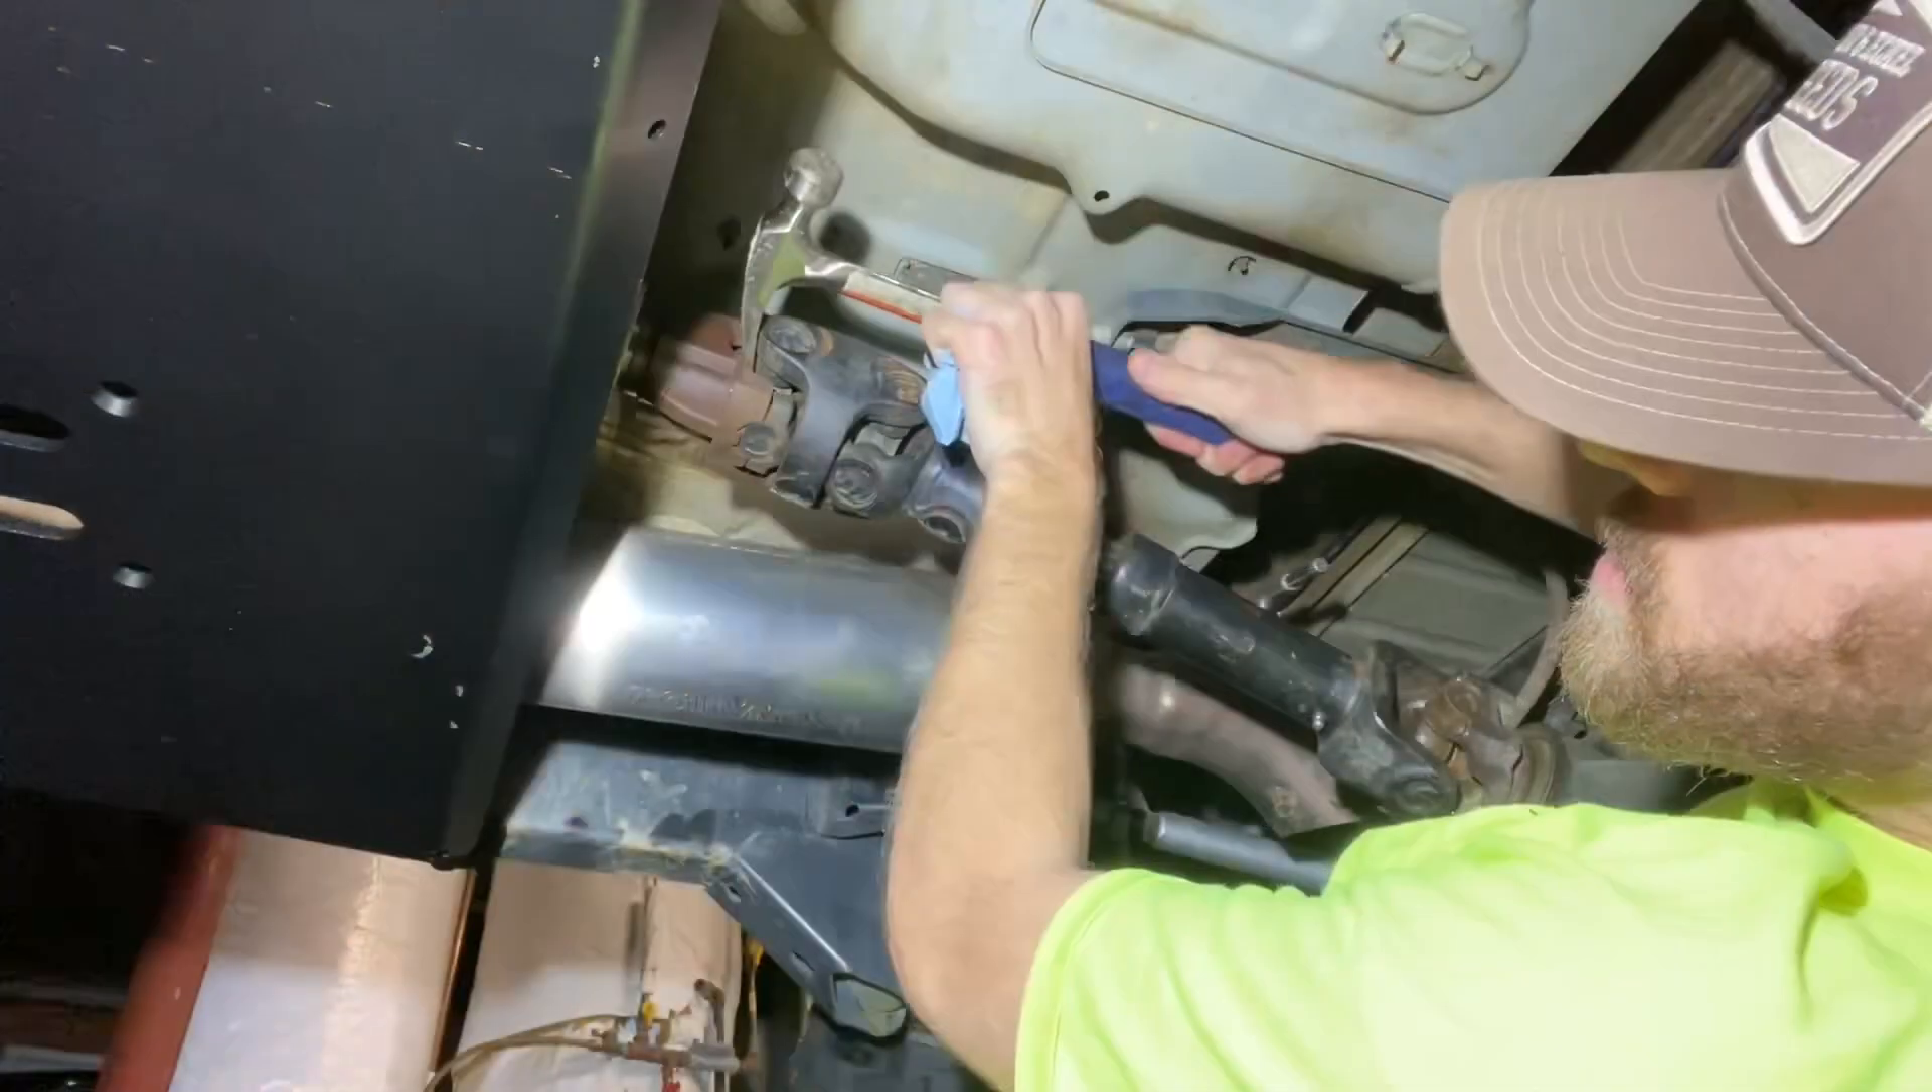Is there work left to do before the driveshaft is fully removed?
Yes.